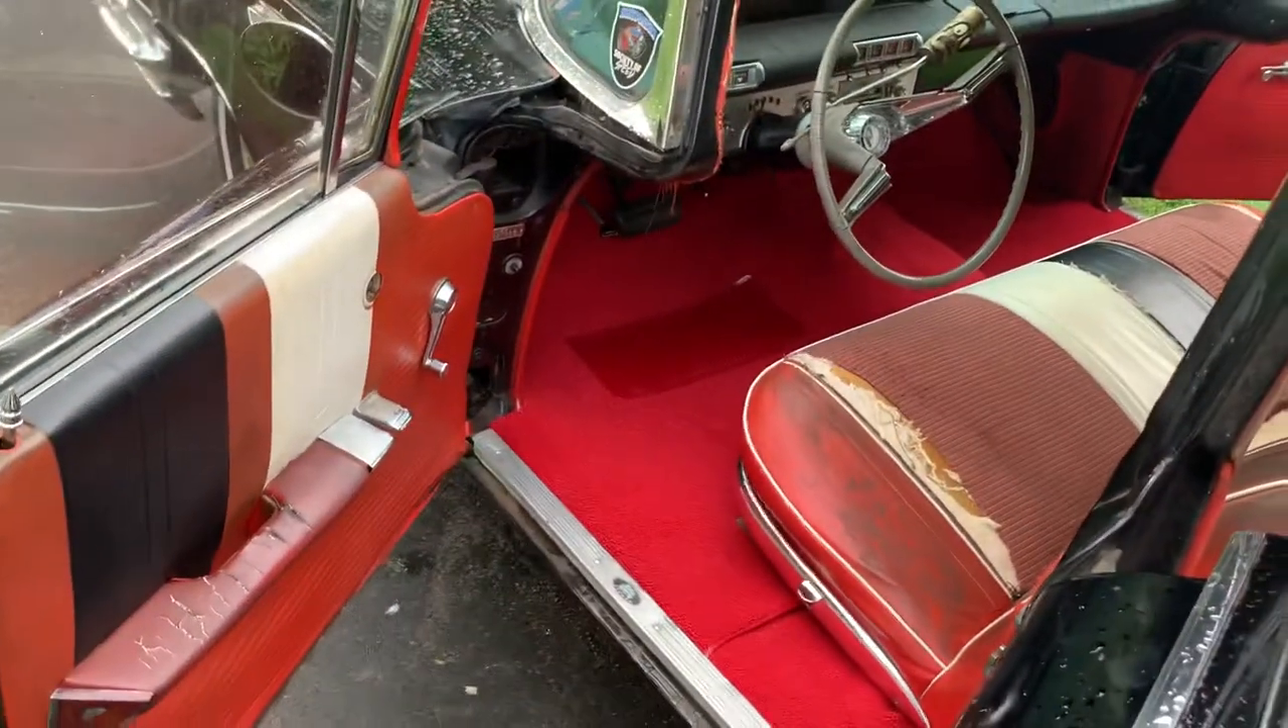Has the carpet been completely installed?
Yes.